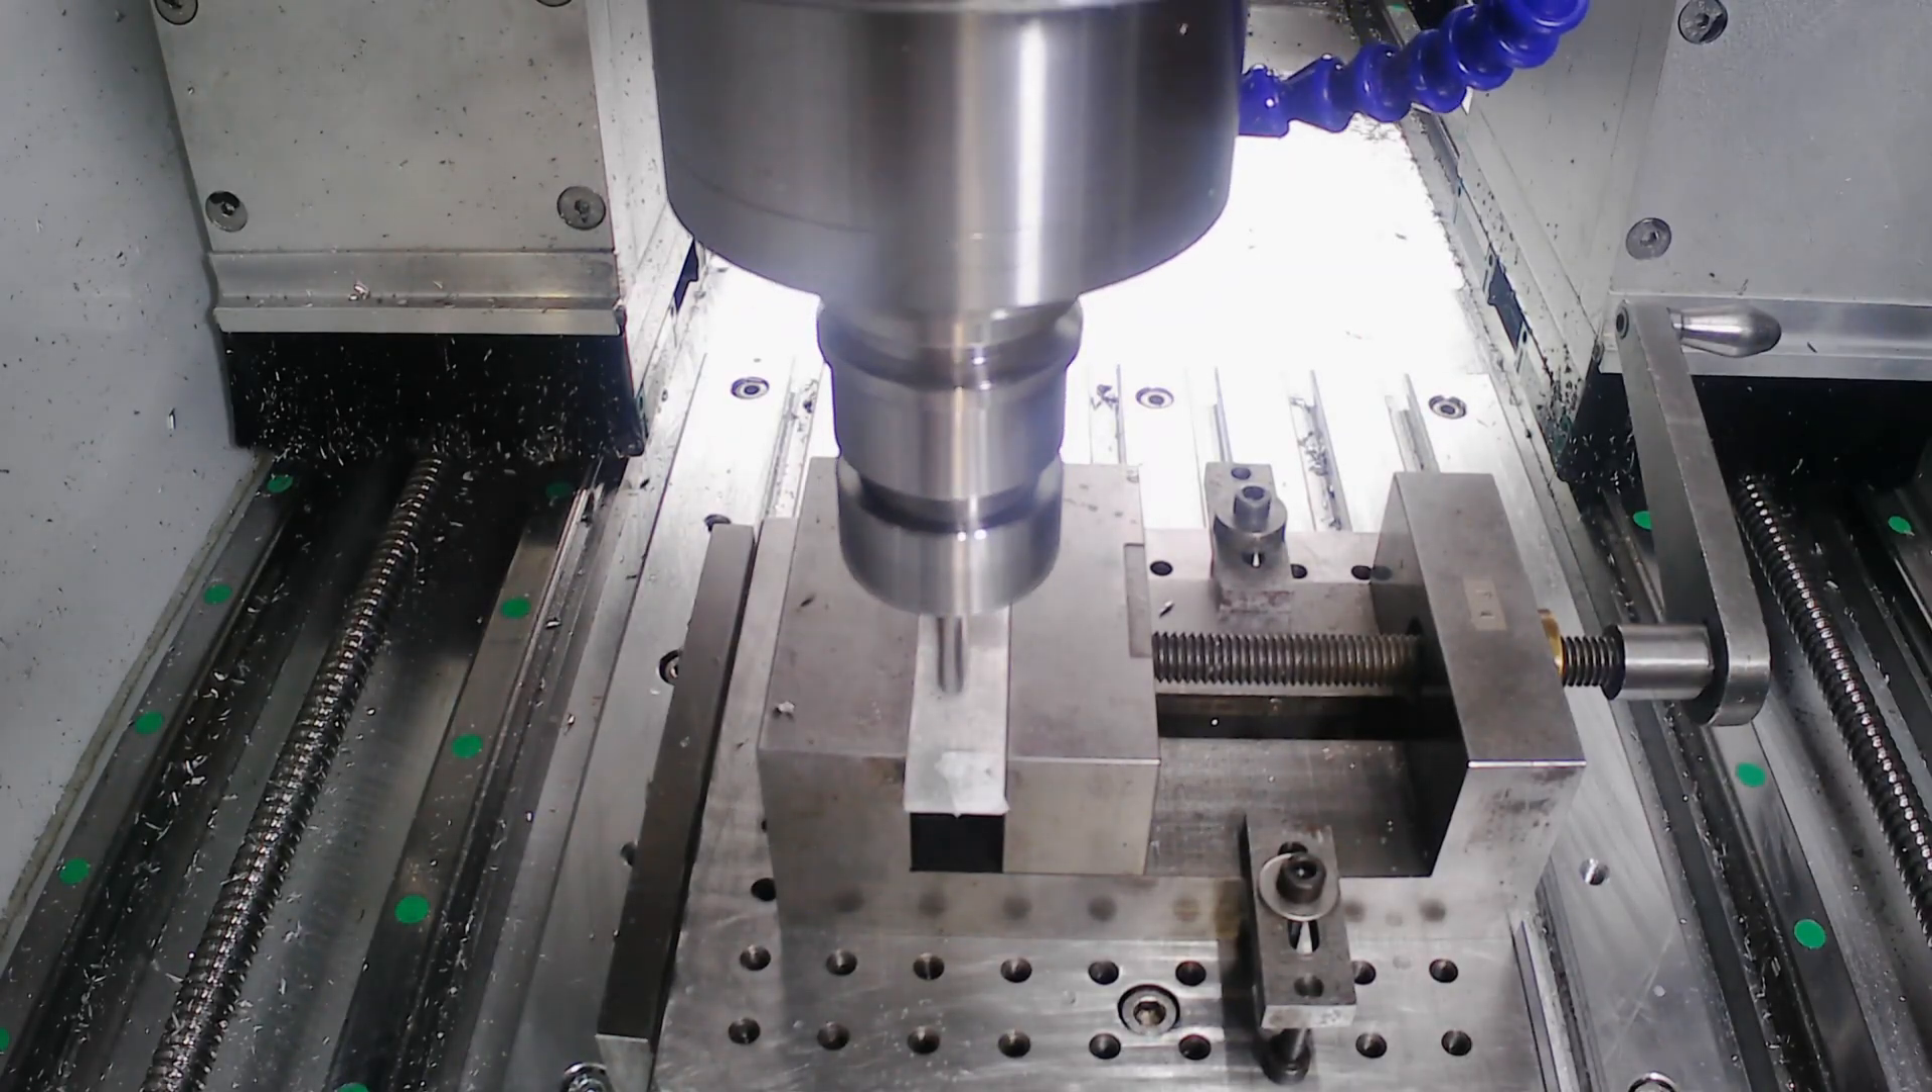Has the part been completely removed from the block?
No.